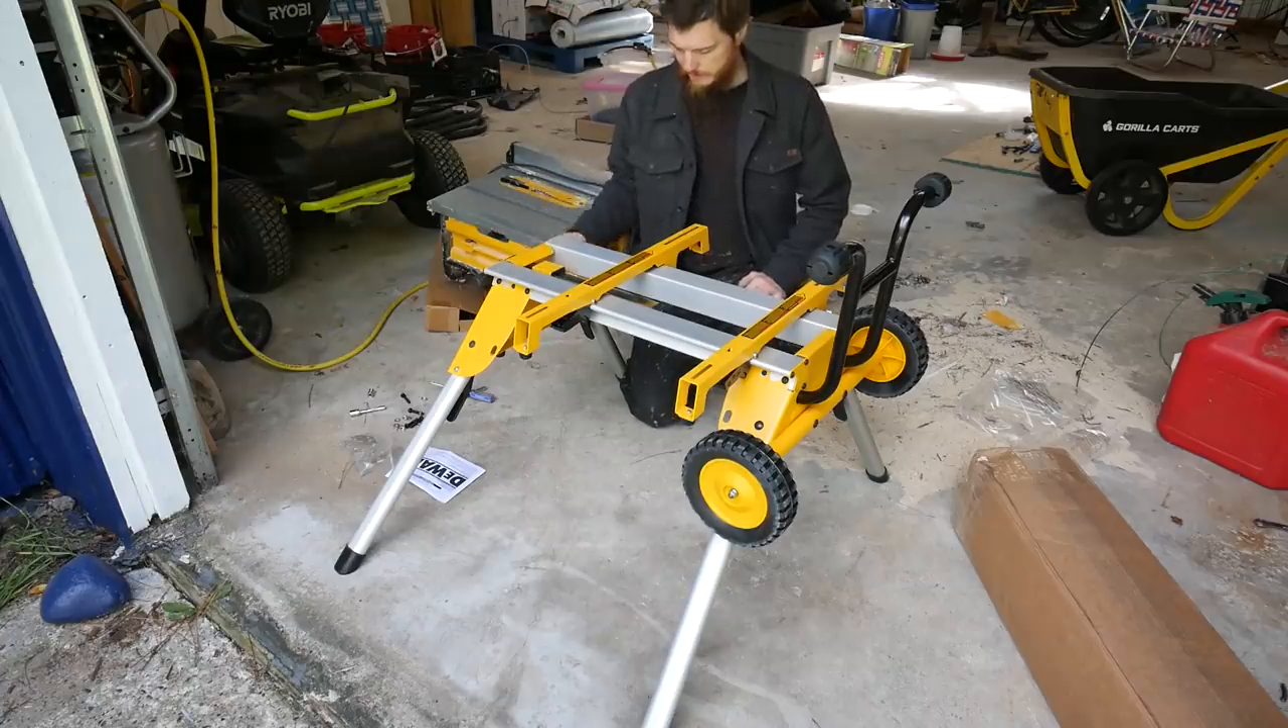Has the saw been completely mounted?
No.